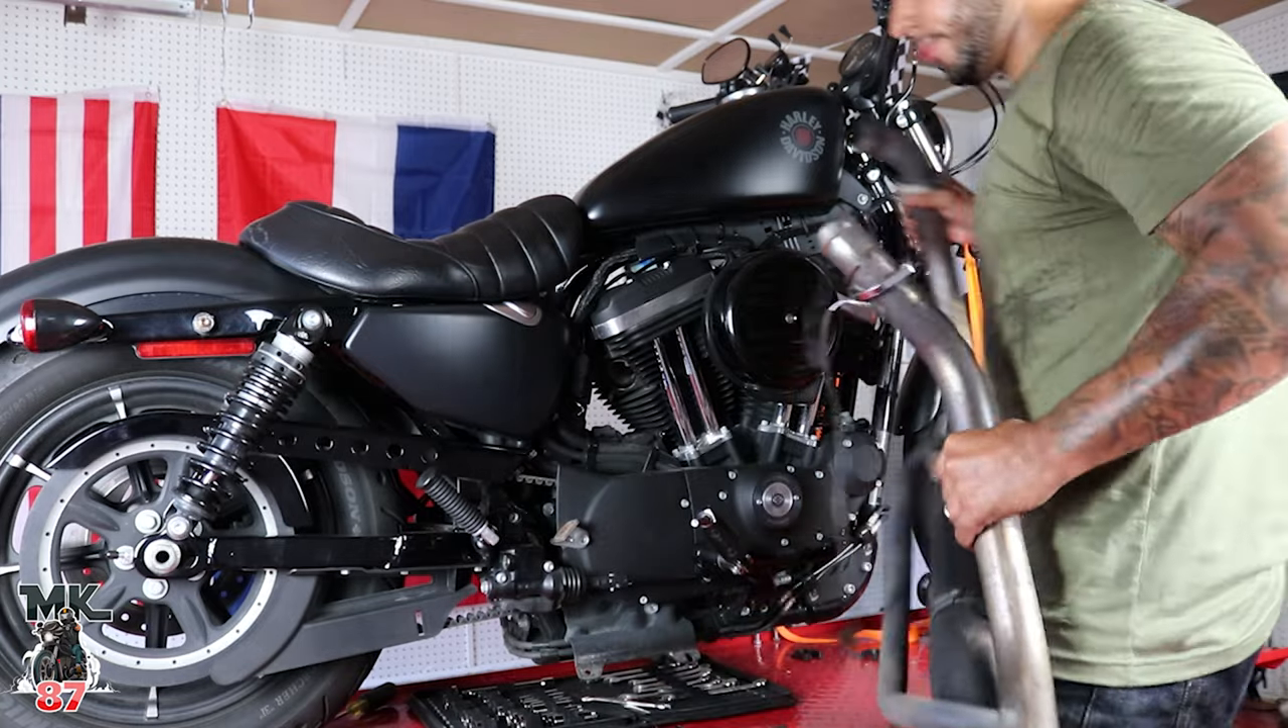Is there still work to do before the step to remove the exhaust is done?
No.